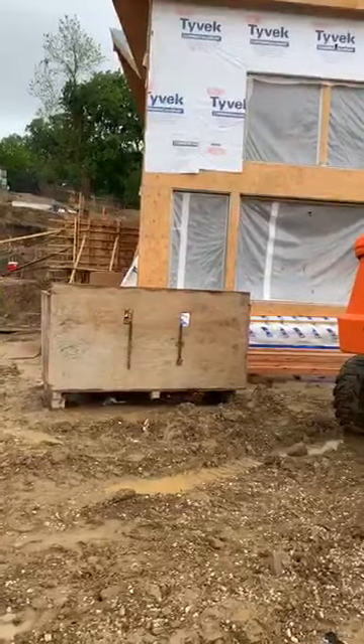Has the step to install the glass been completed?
No.